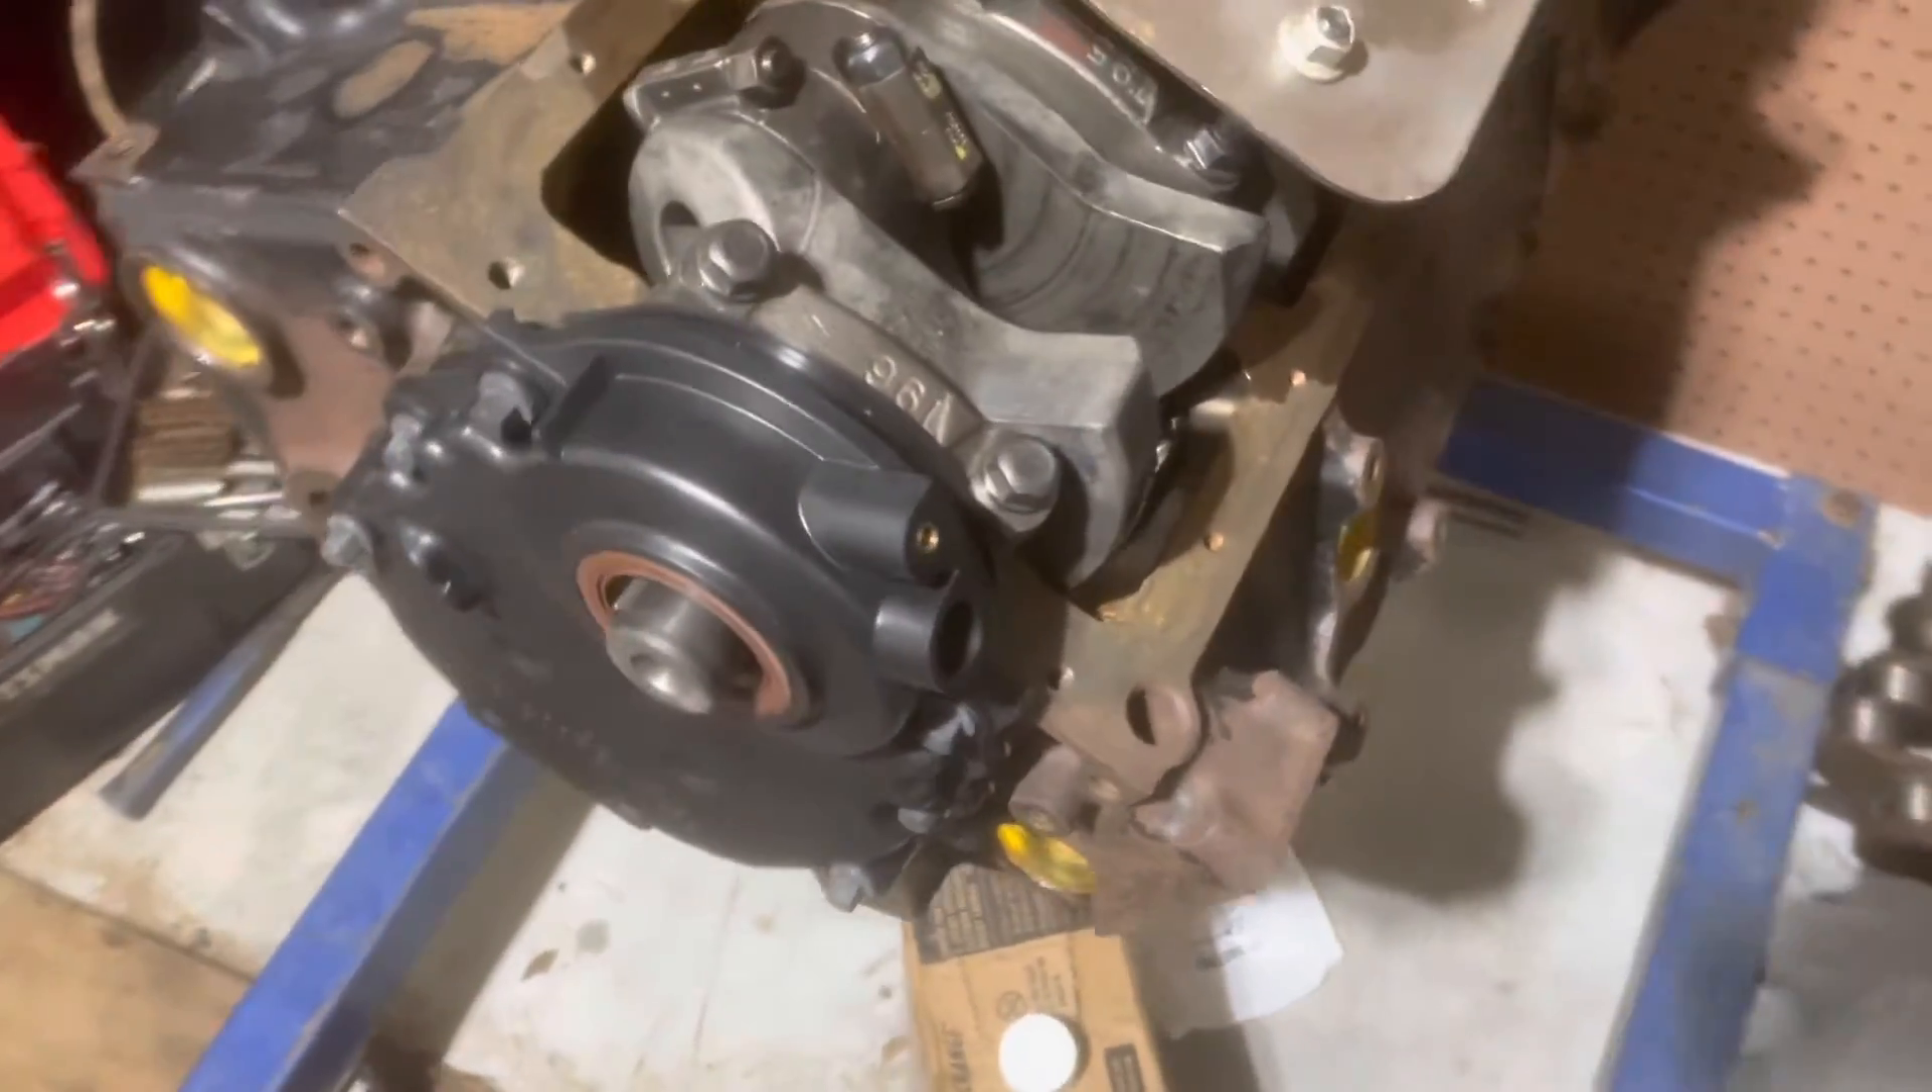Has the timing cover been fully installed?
Yes.